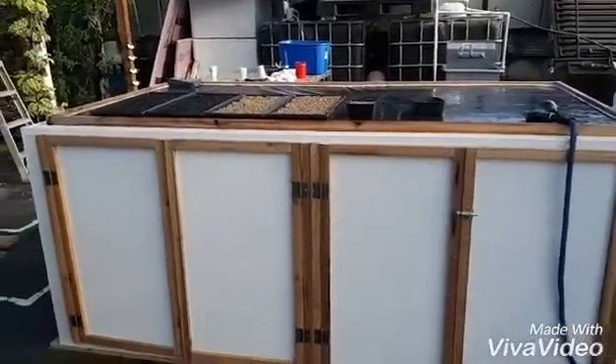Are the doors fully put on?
Yes.